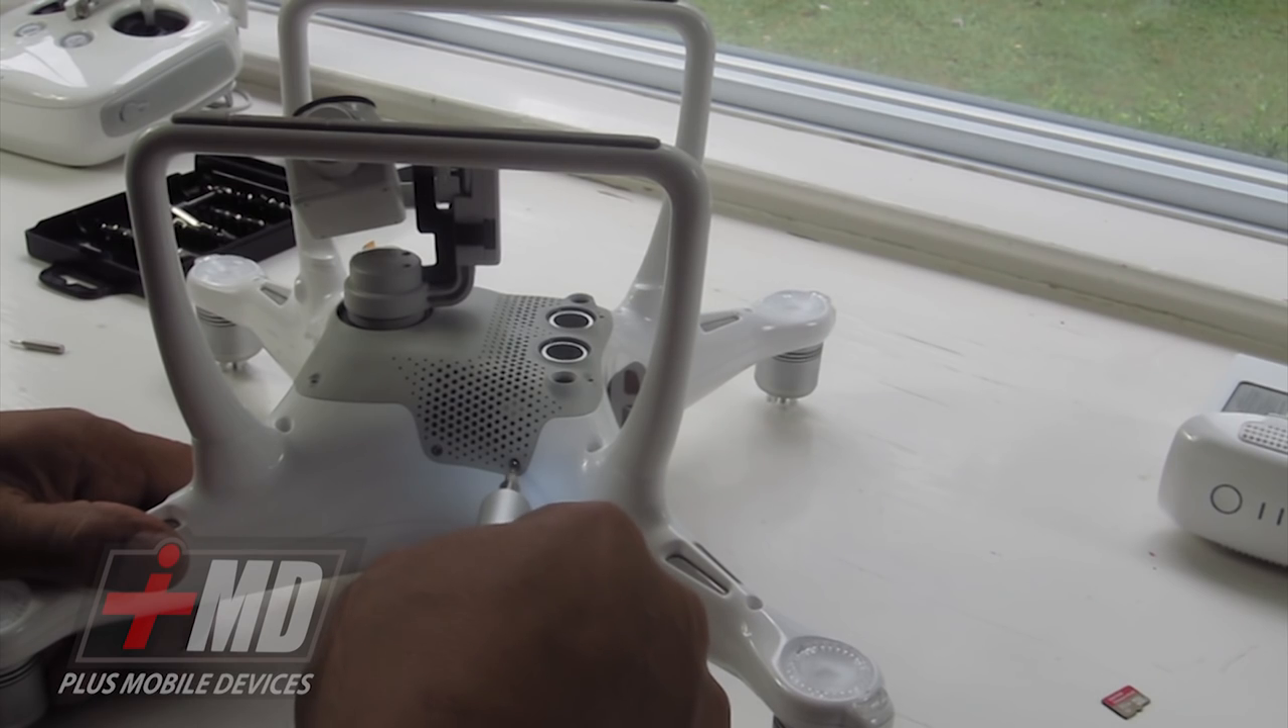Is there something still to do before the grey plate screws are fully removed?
Yes.